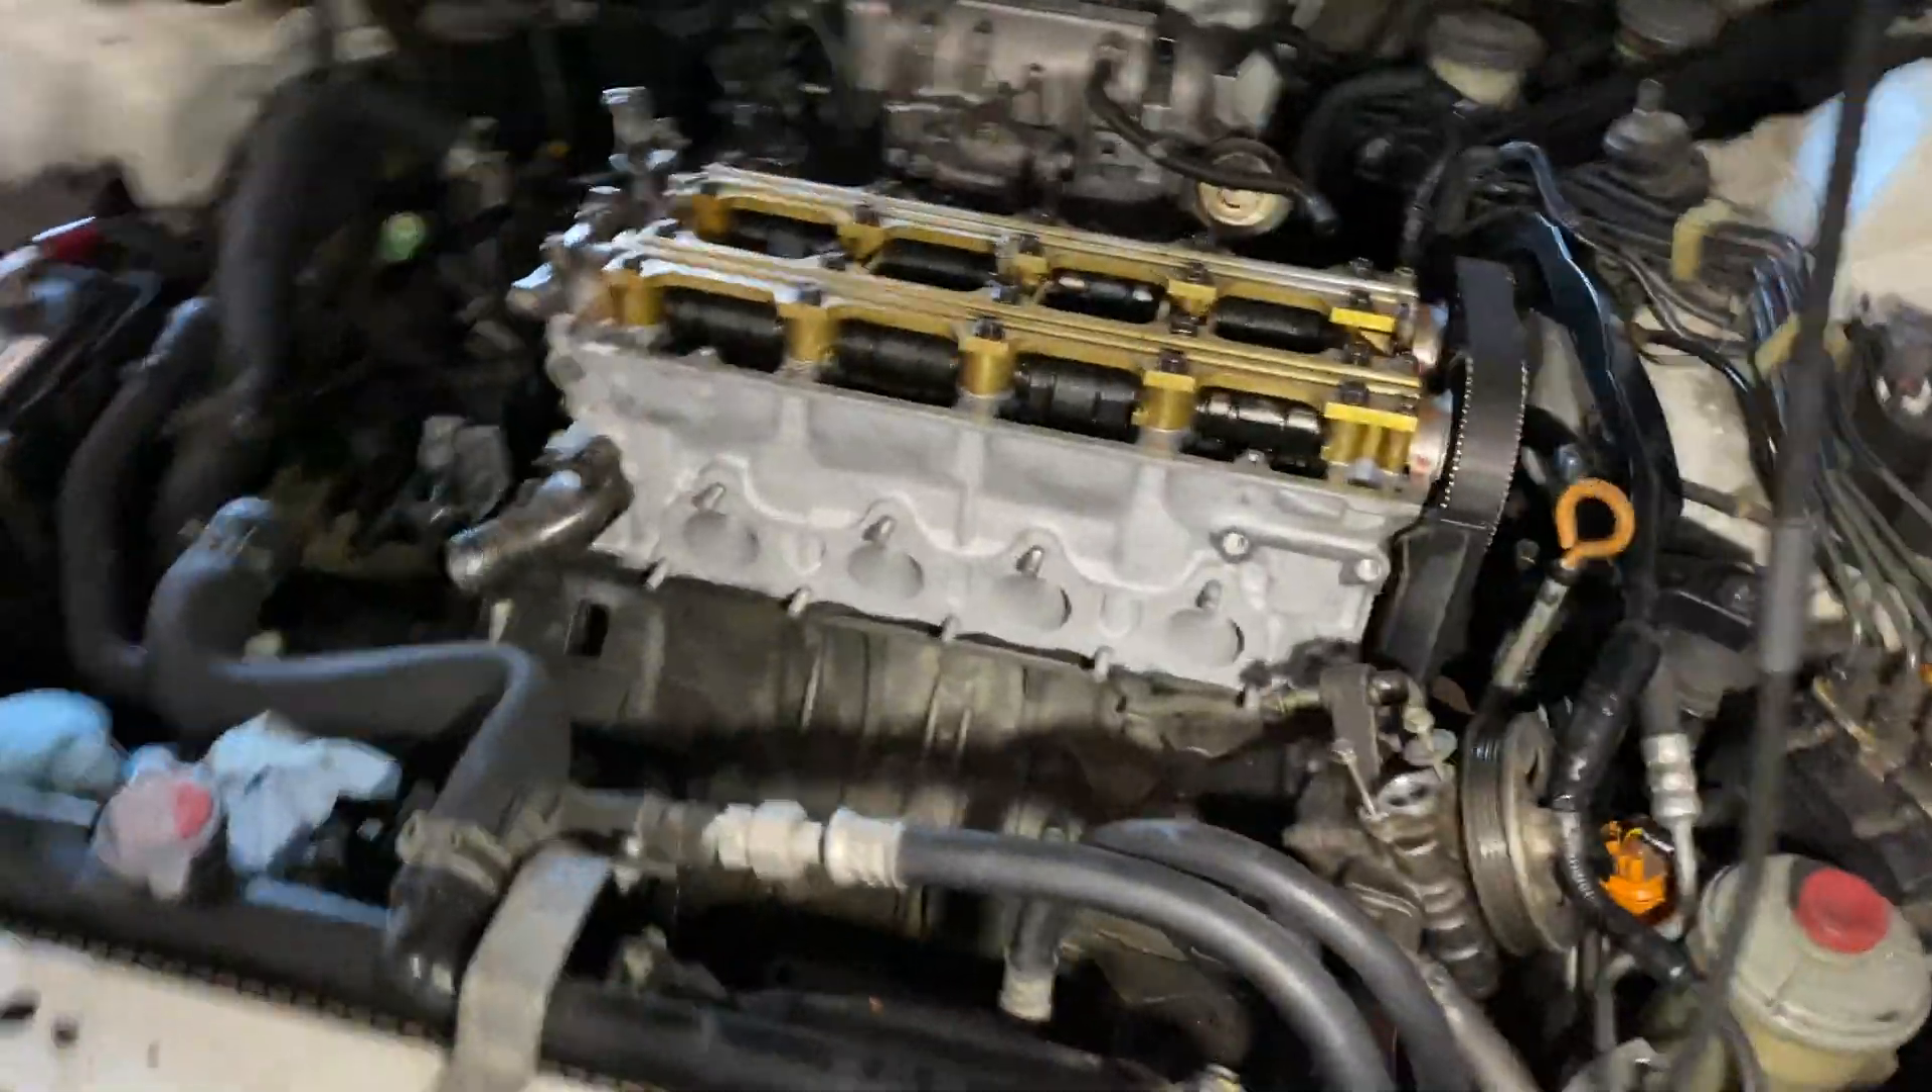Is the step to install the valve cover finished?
No.